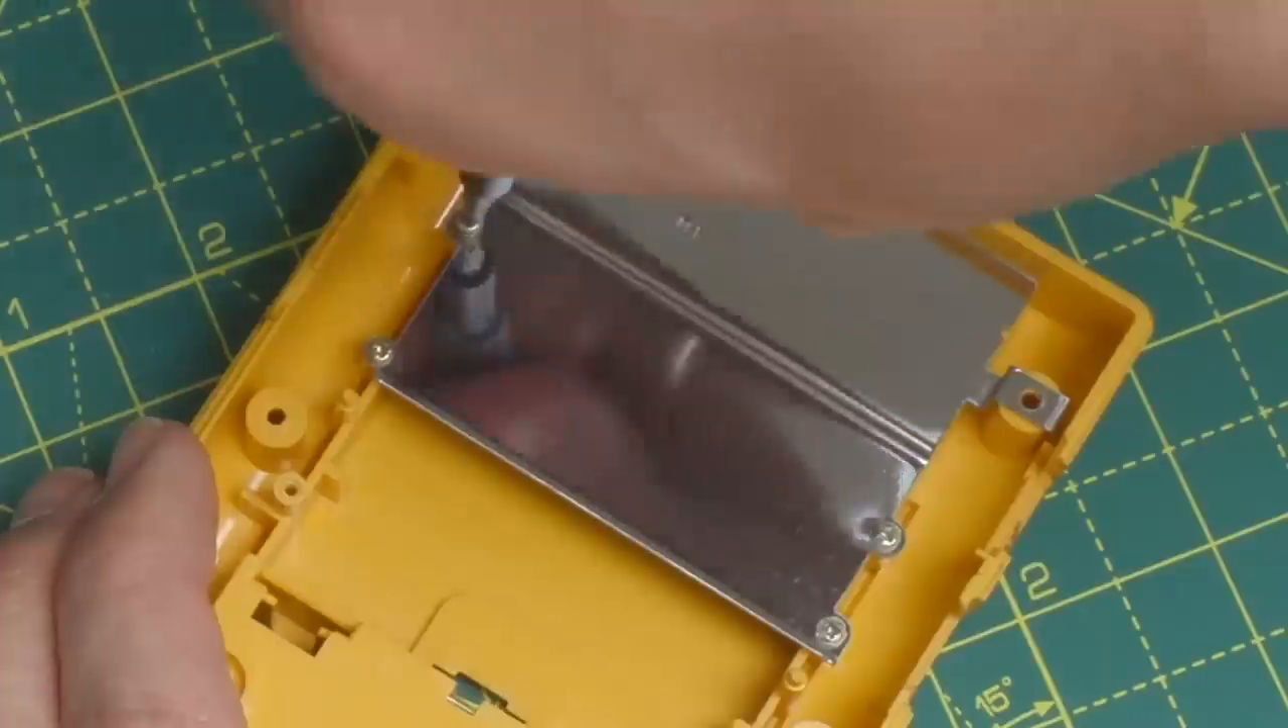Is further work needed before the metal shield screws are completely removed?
Yes.